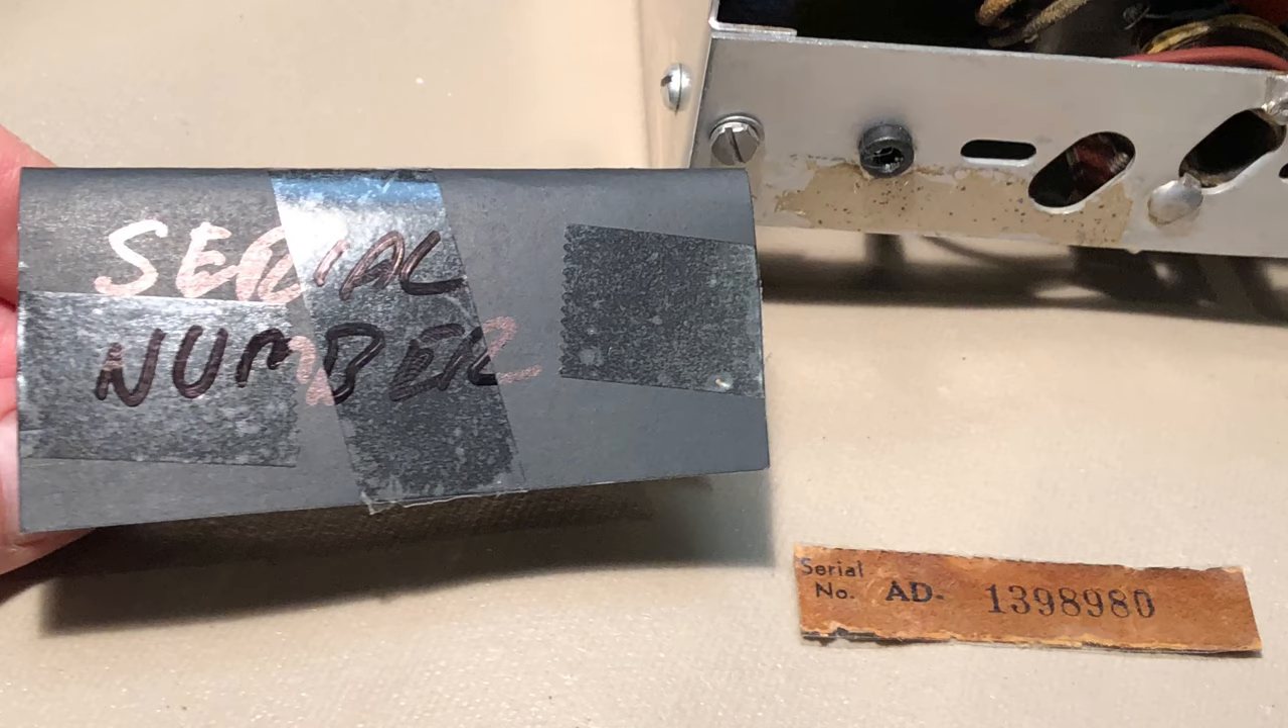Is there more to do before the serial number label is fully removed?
No.